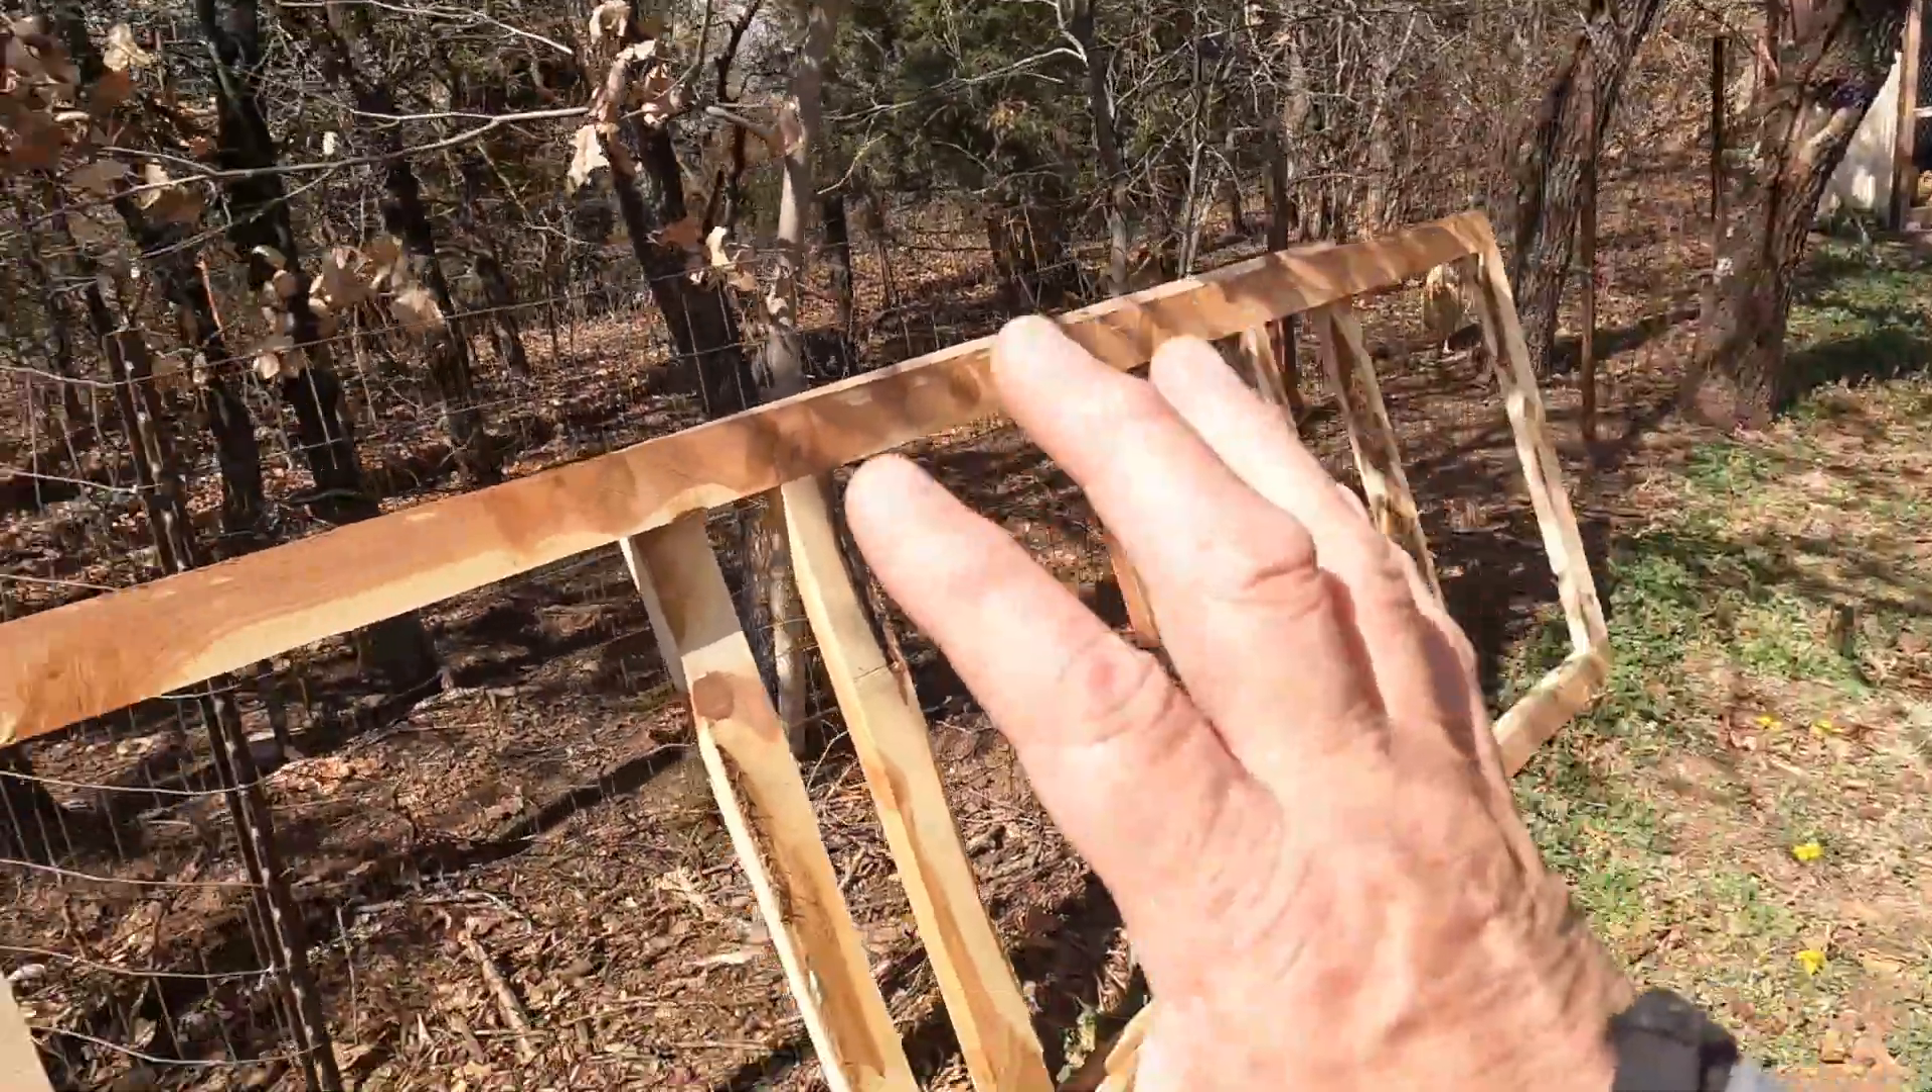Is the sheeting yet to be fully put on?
Yes.